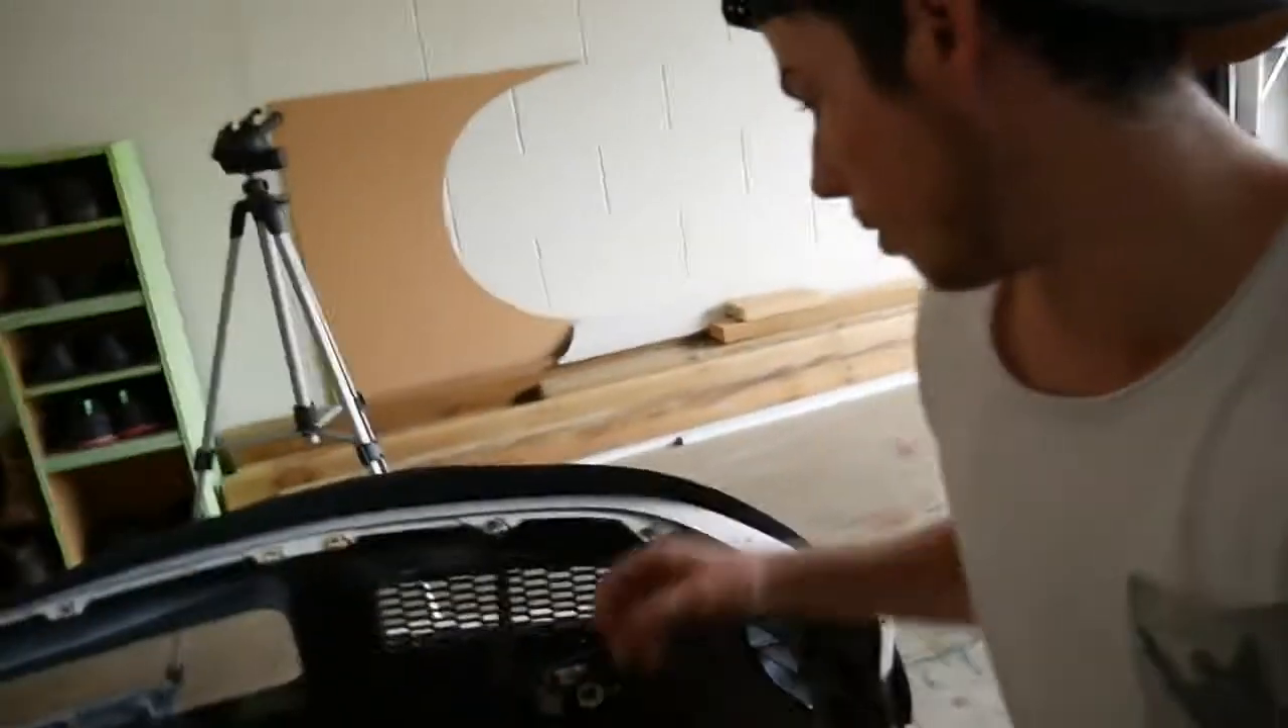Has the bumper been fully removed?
Yes.